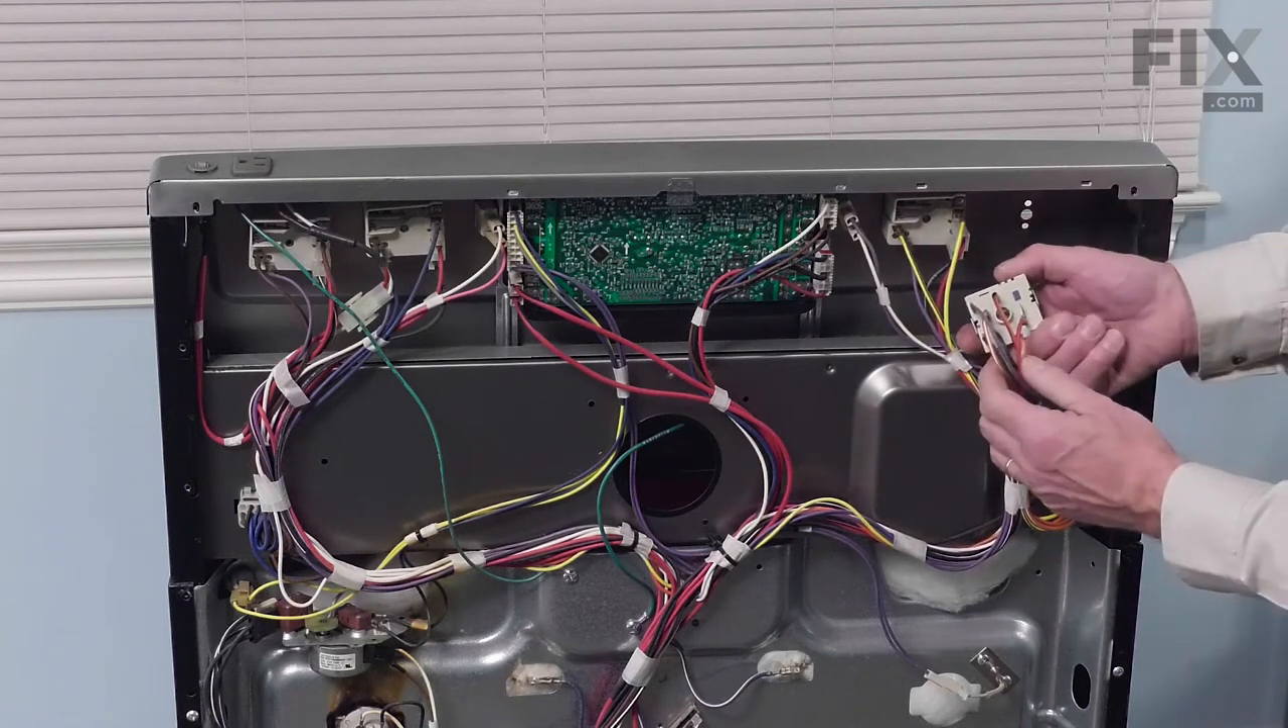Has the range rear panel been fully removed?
Yes.